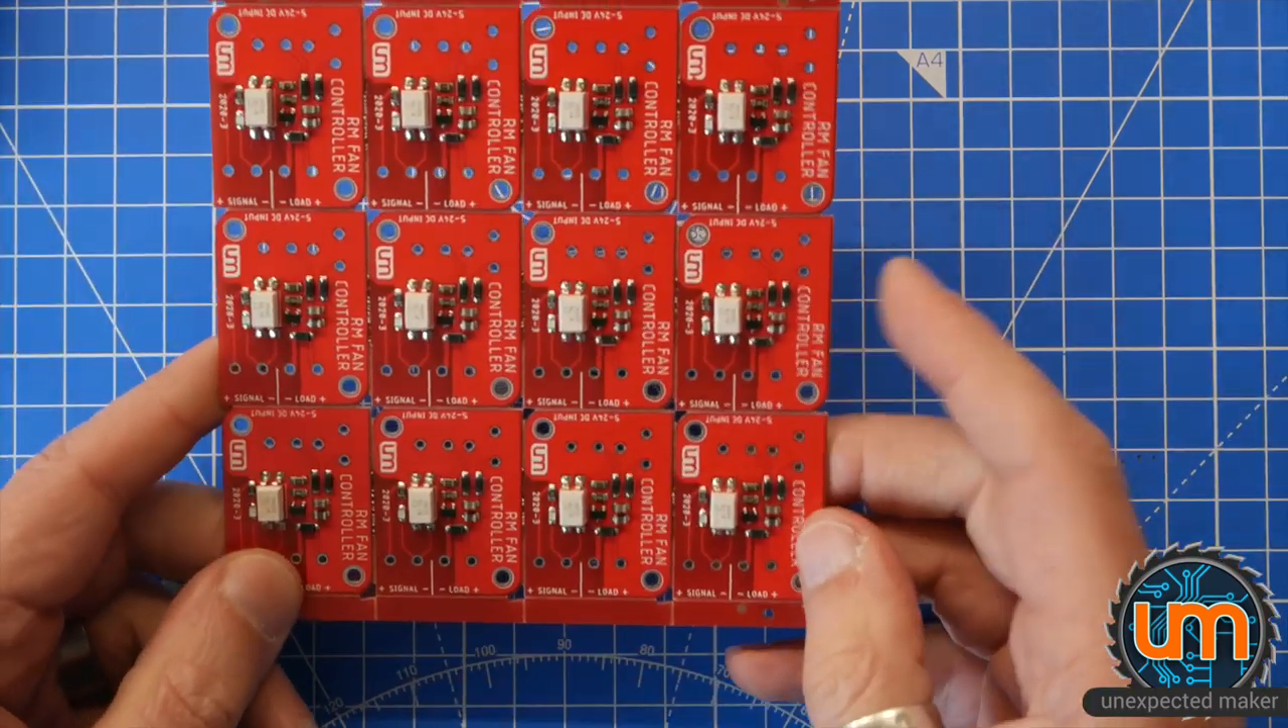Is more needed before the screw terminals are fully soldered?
Yes.